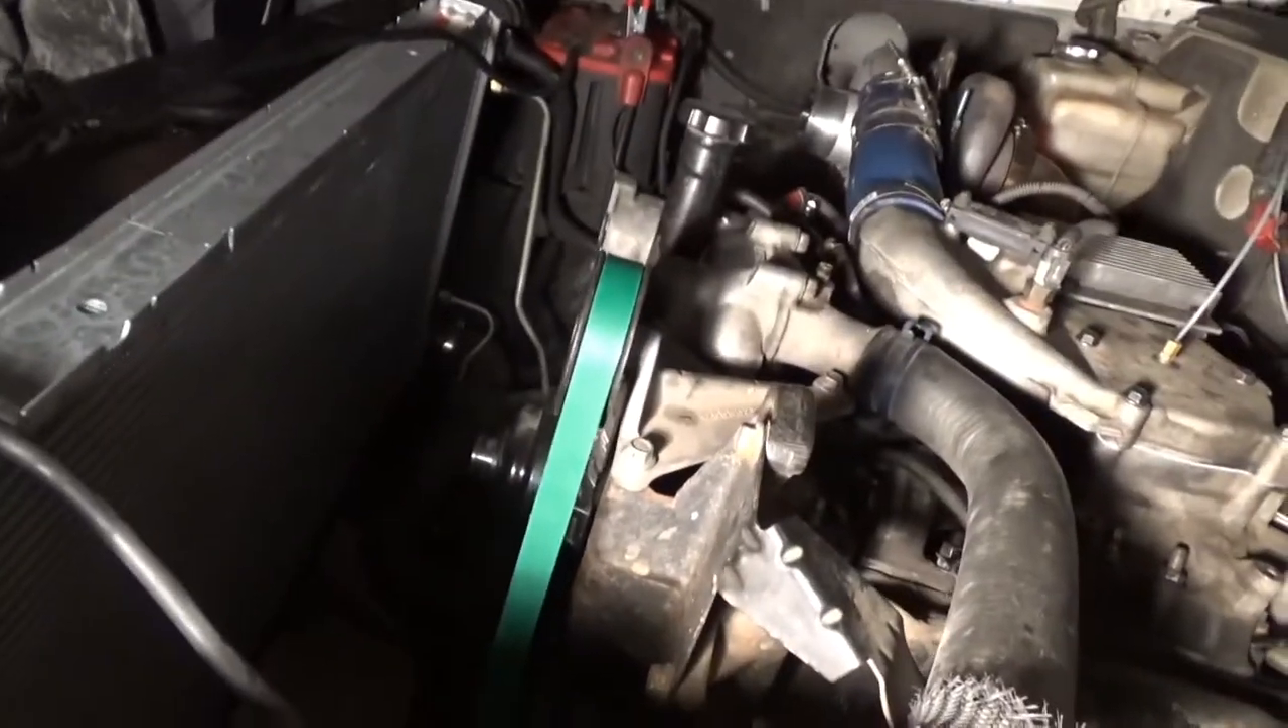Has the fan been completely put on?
No.